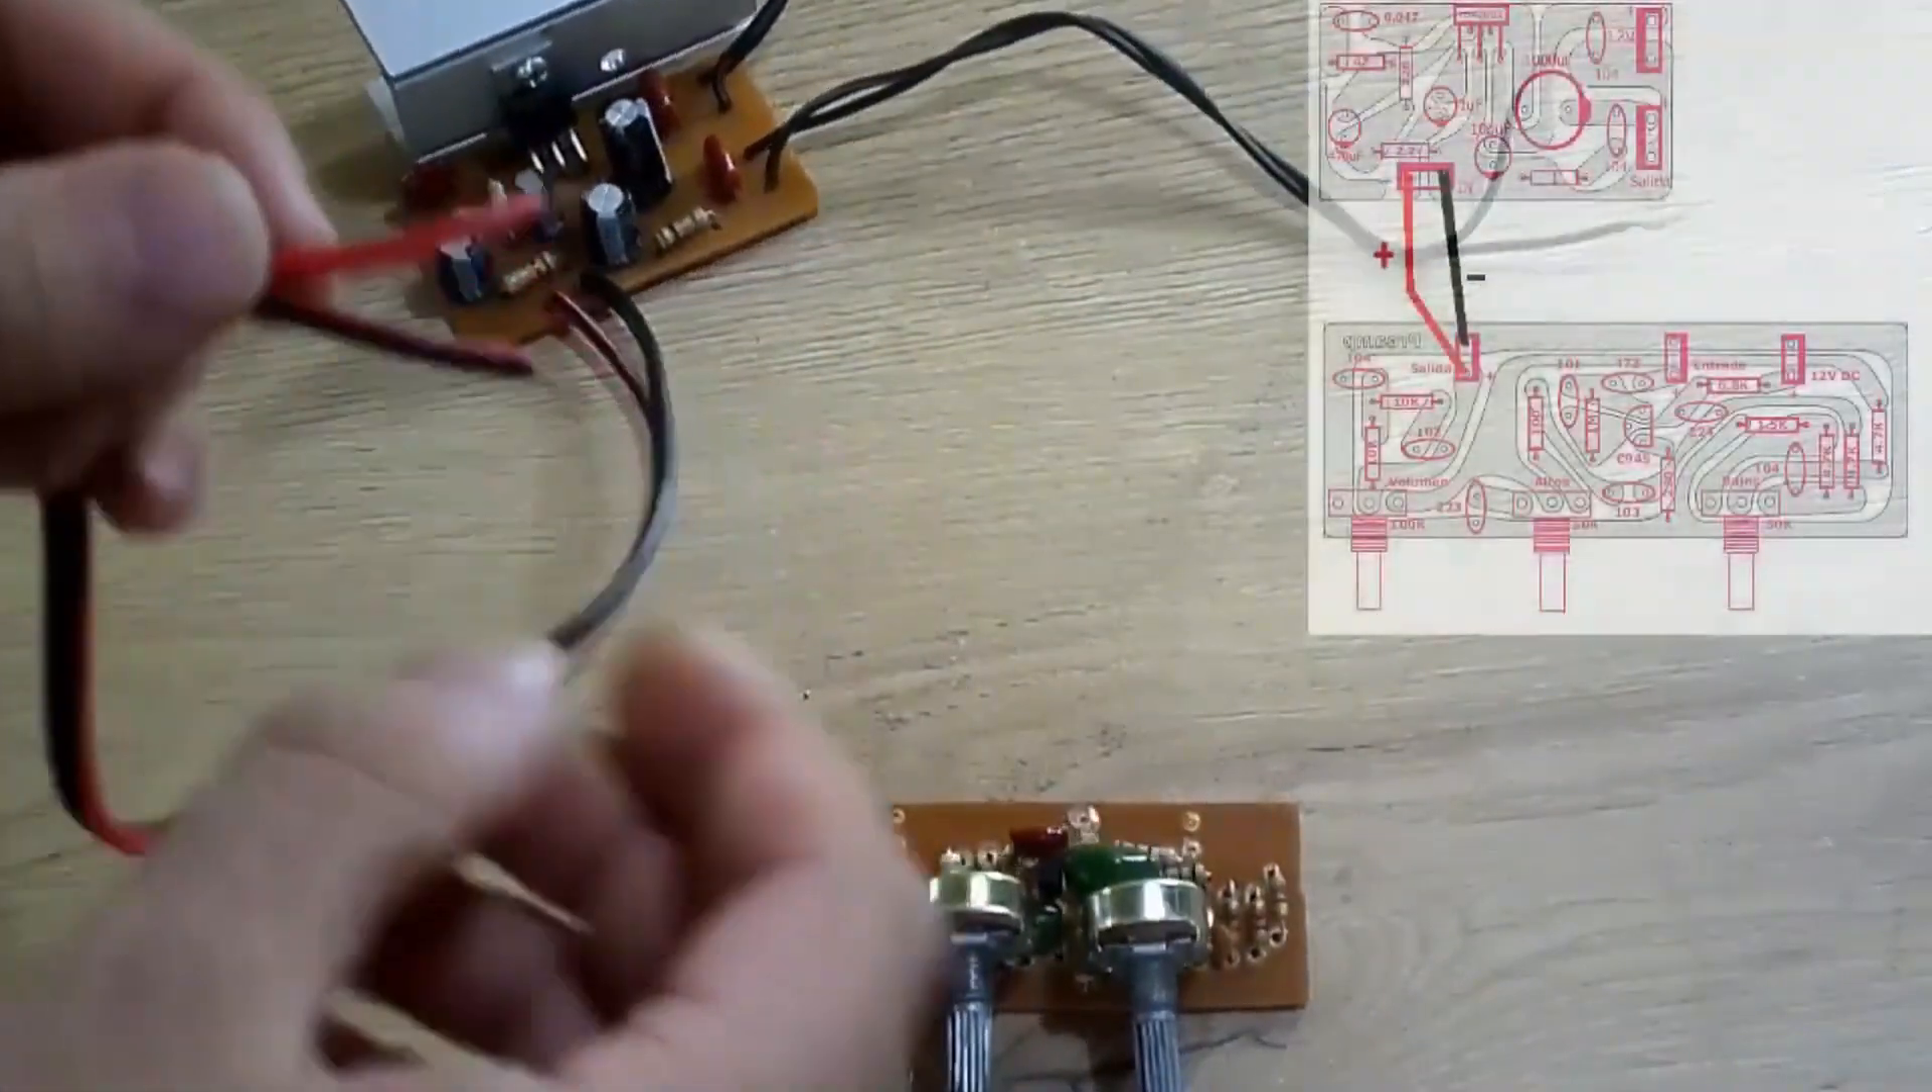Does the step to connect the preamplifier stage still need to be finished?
Yes.